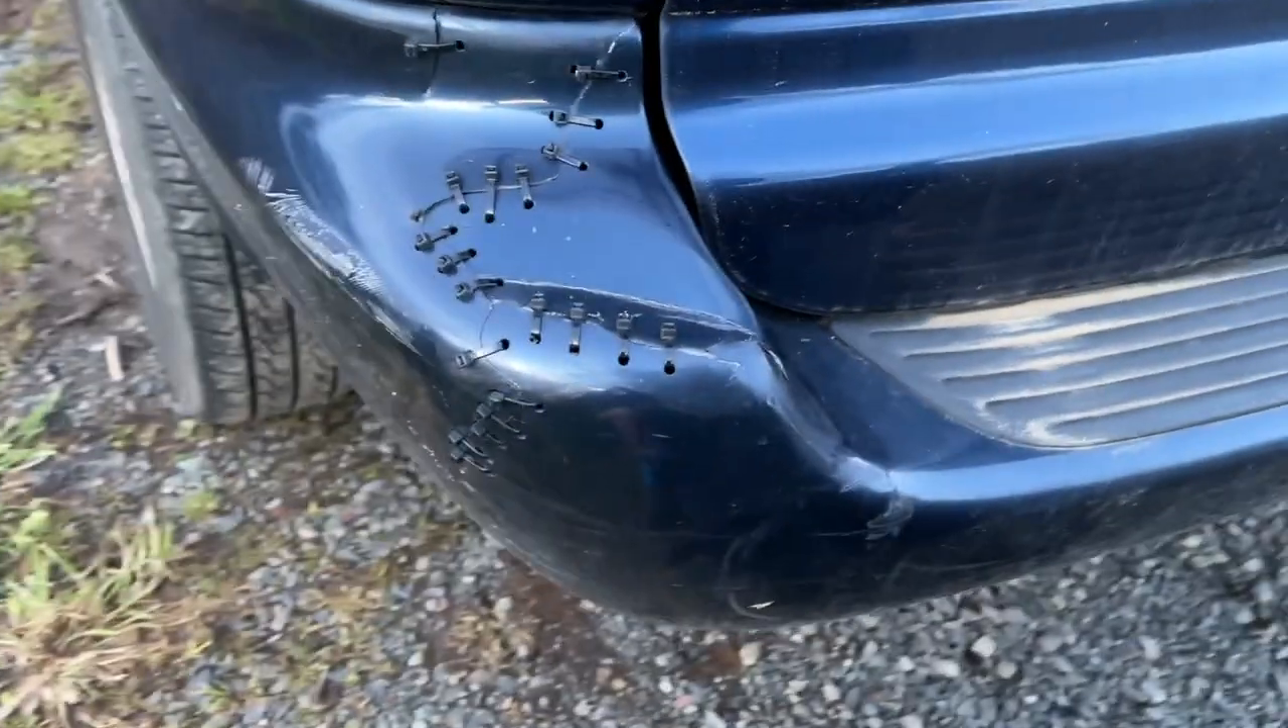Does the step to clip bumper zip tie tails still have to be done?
No.